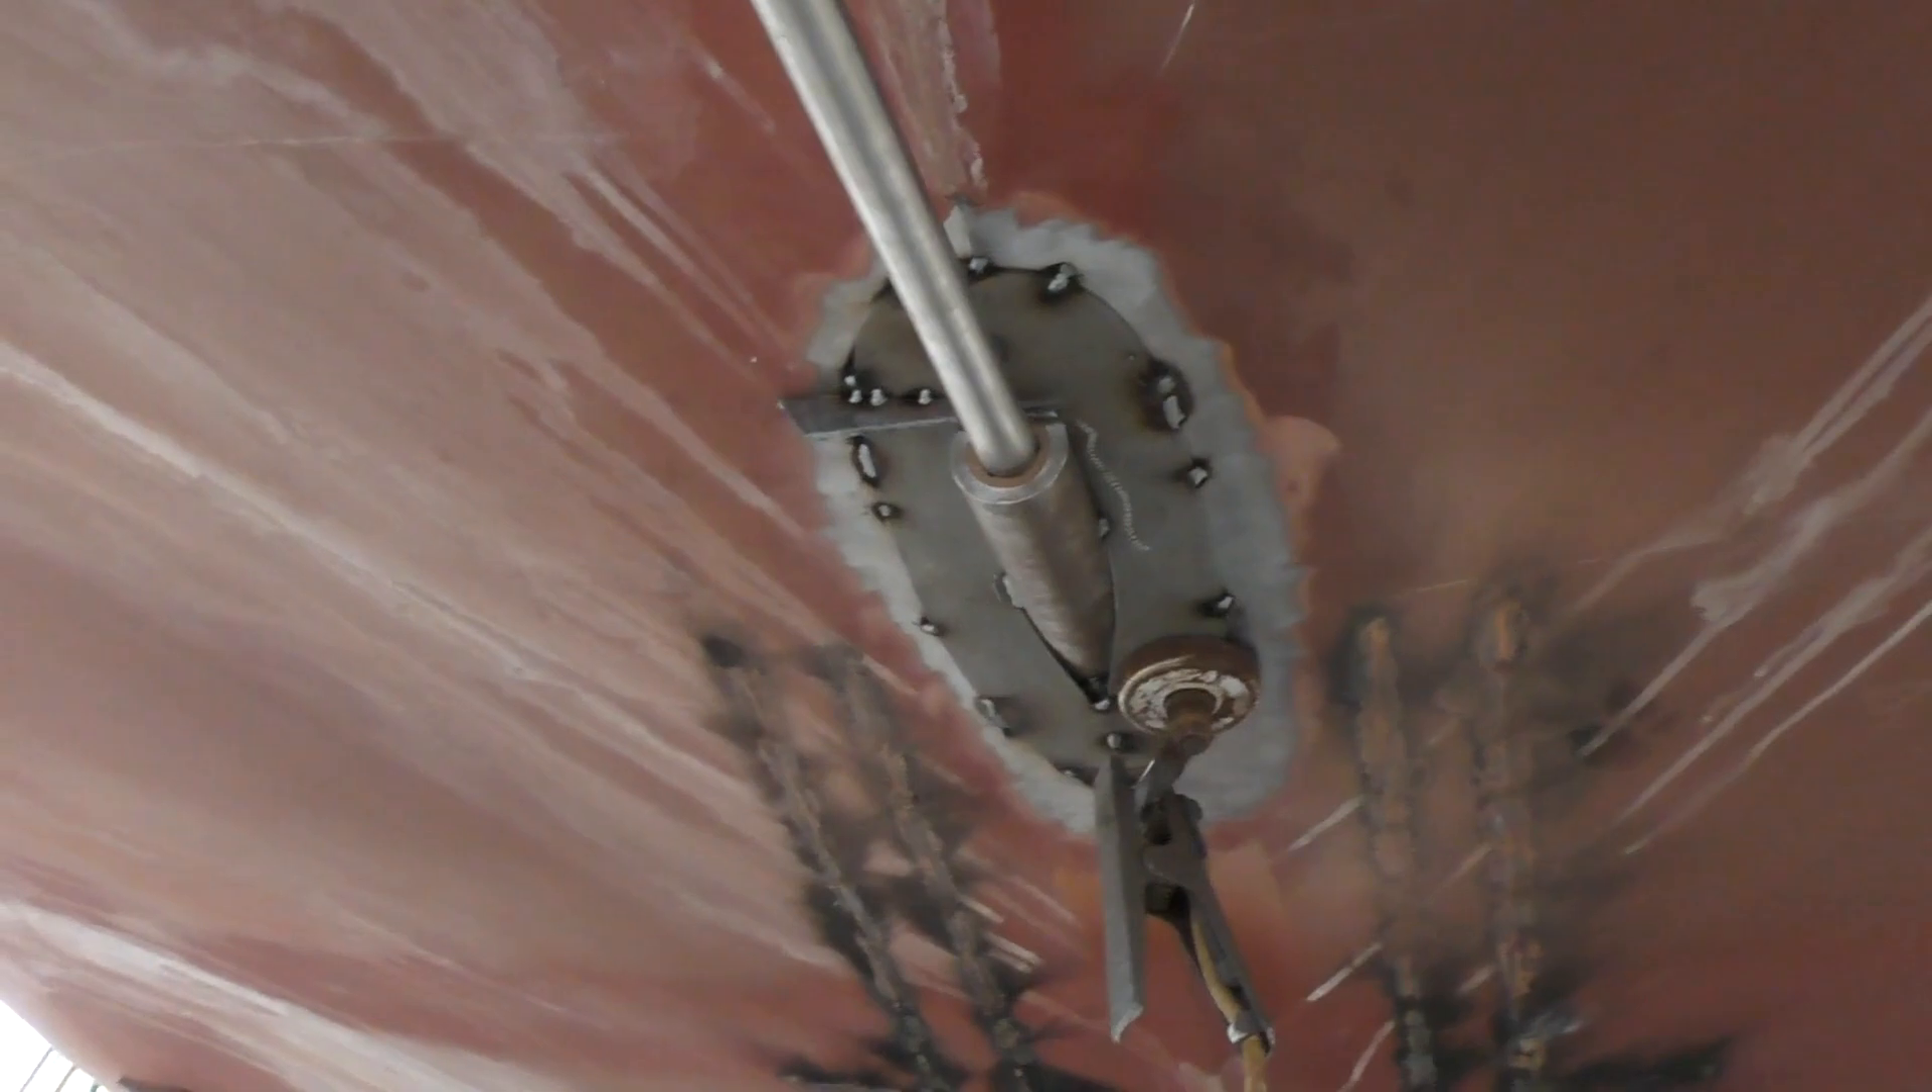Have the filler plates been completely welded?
No.